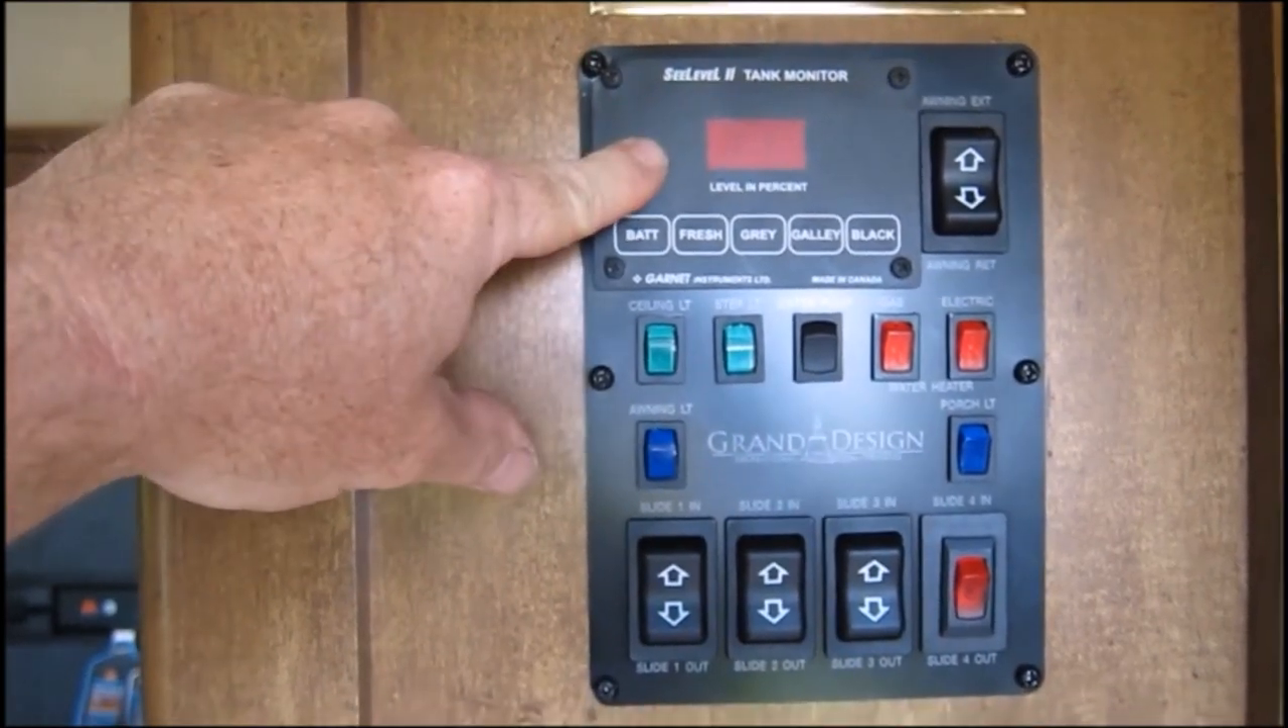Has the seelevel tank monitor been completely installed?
Yes.